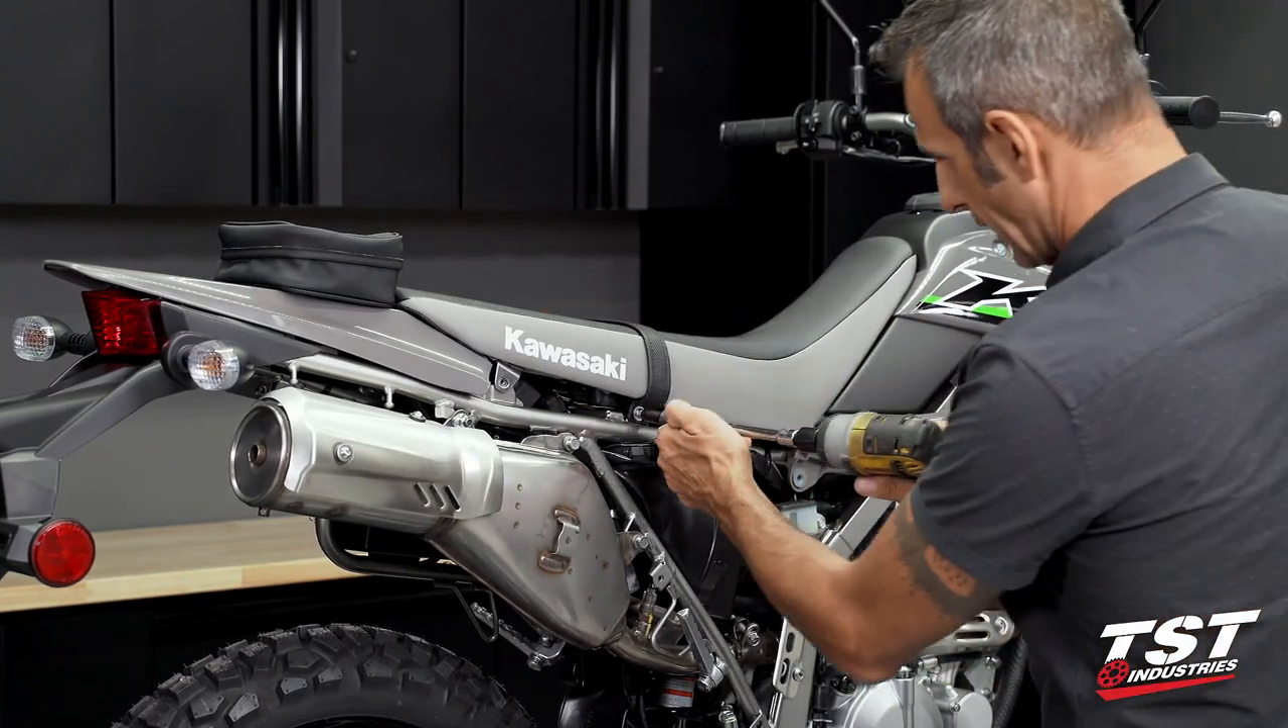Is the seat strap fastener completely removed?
No.